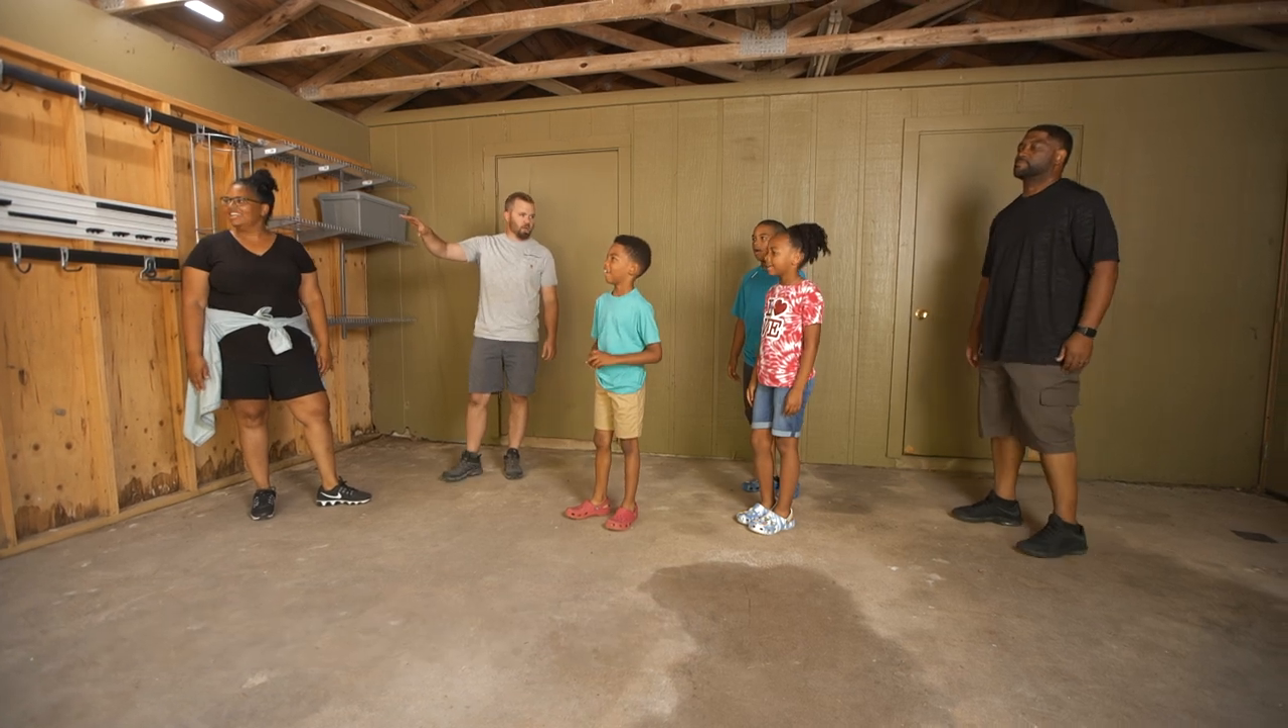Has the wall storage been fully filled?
No.